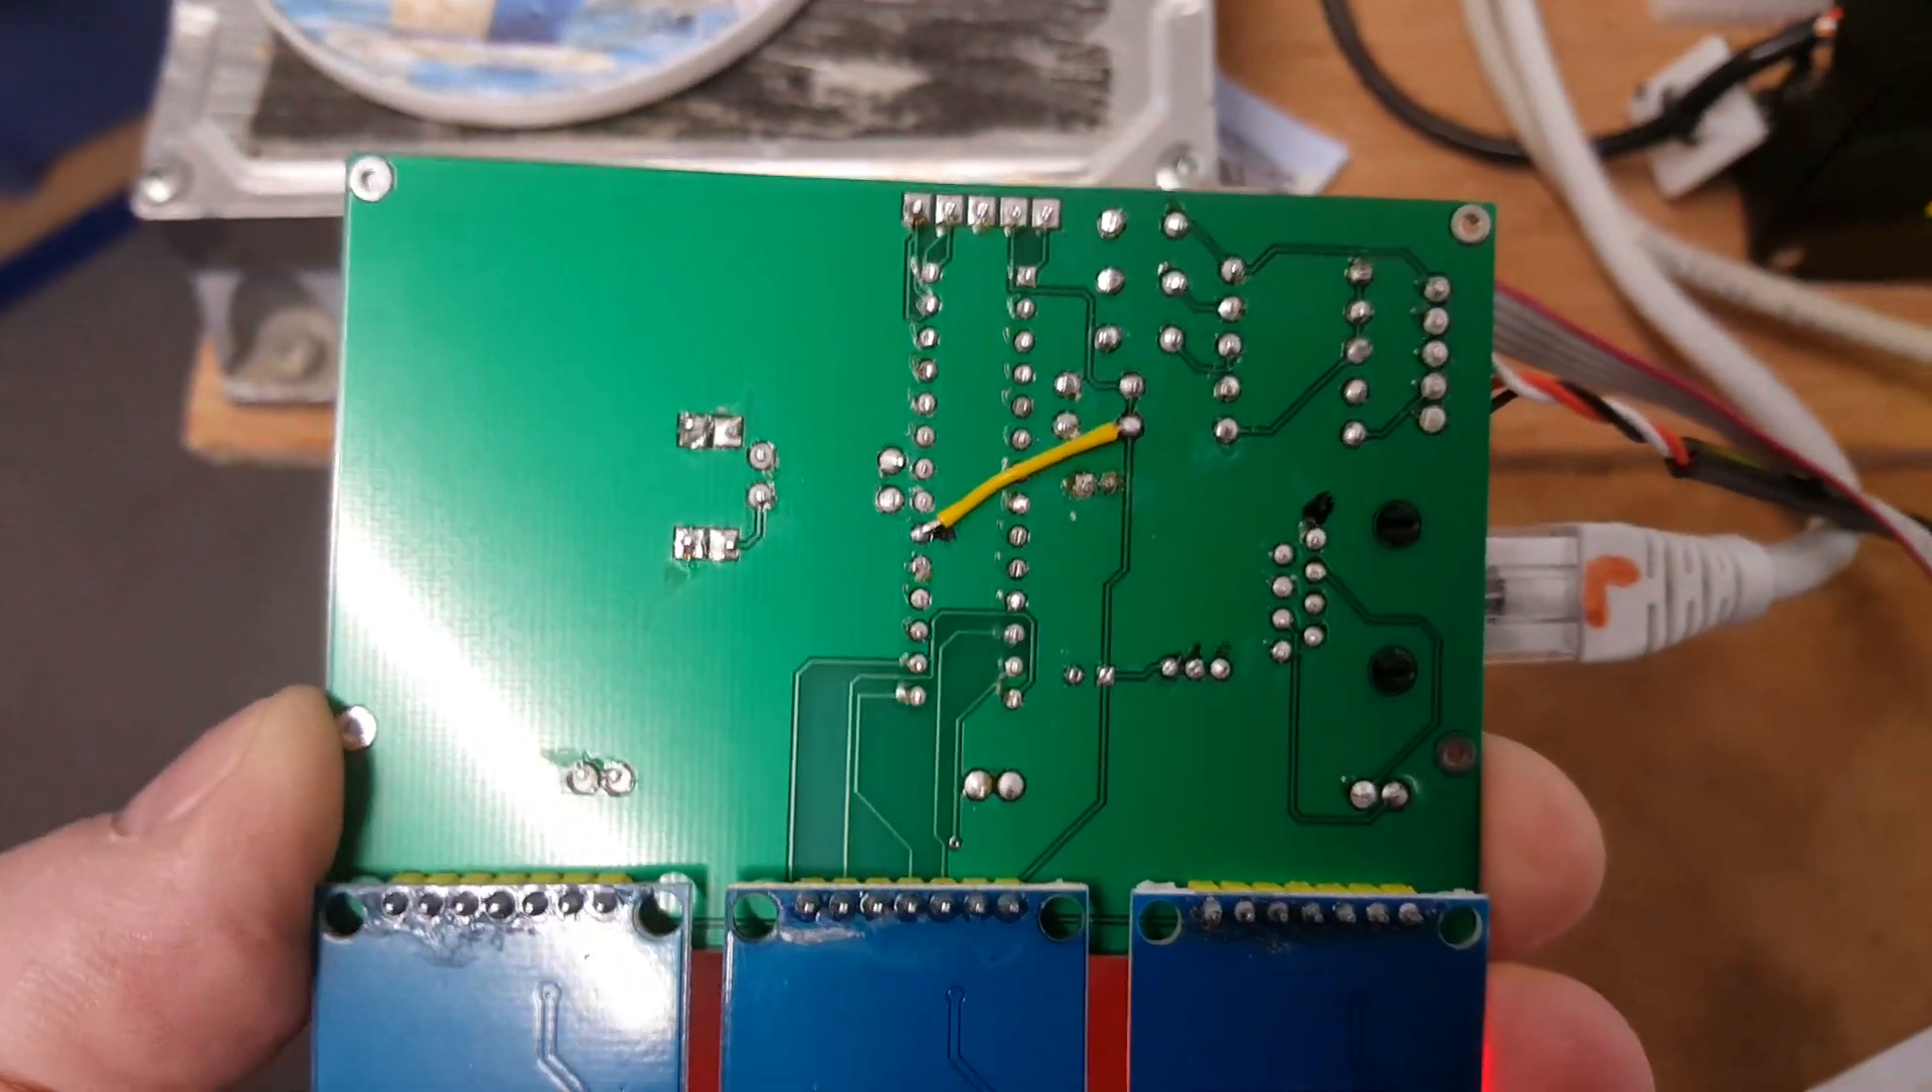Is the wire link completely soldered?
Yes.